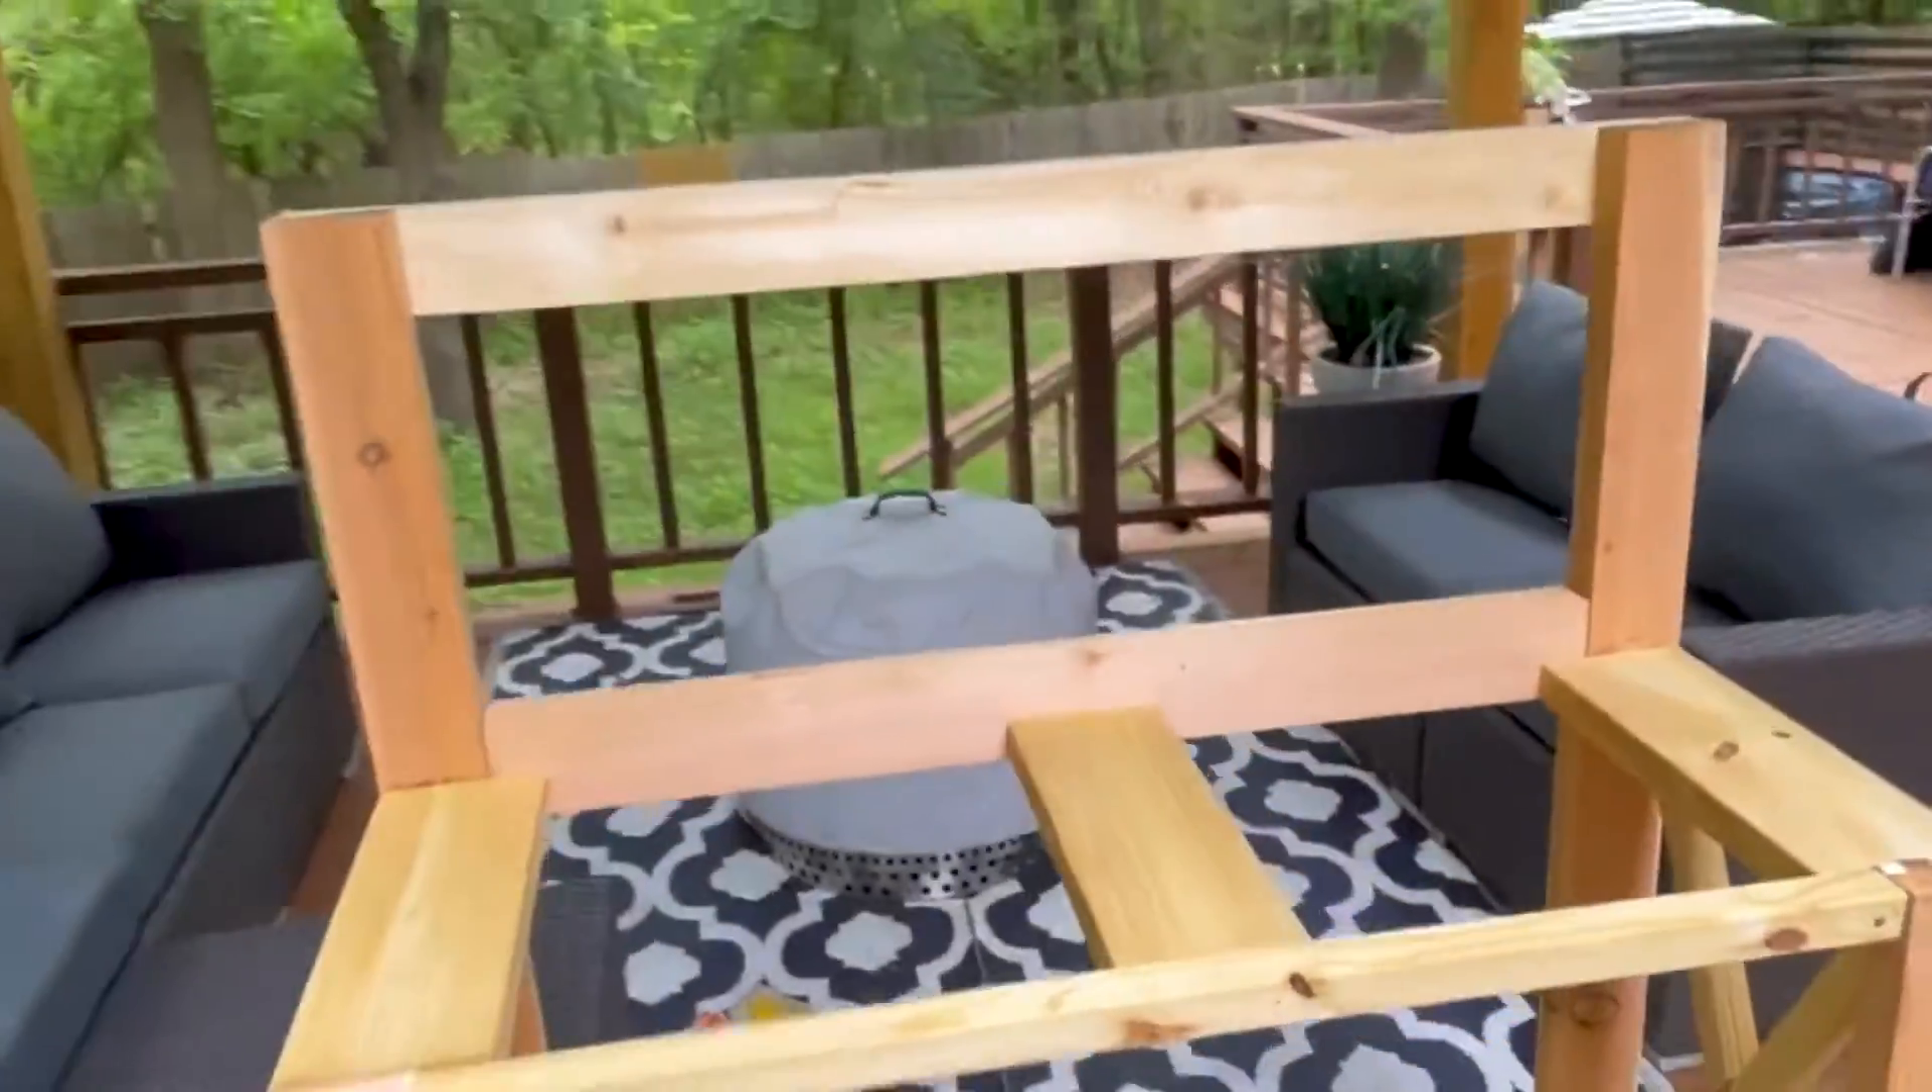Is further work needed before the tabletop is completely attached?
Yes.